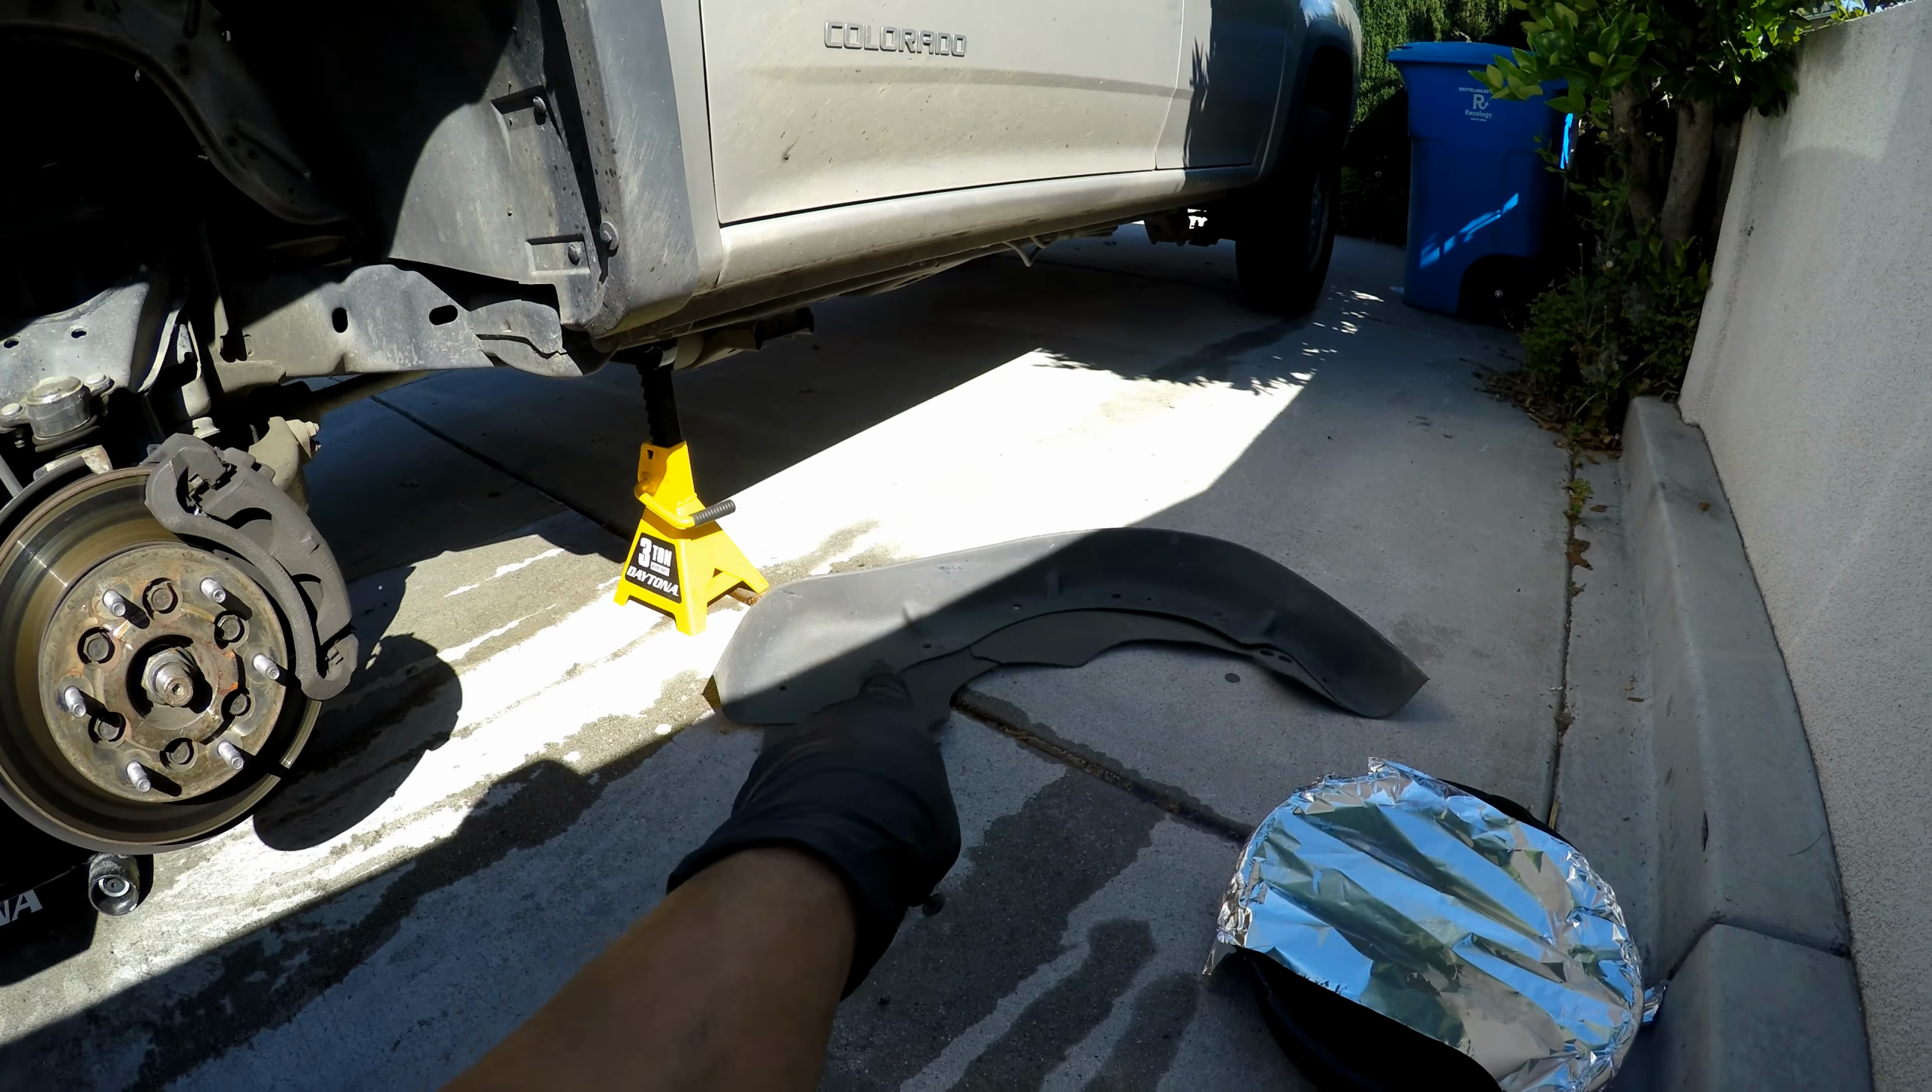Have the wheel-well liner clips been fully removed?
Yes.